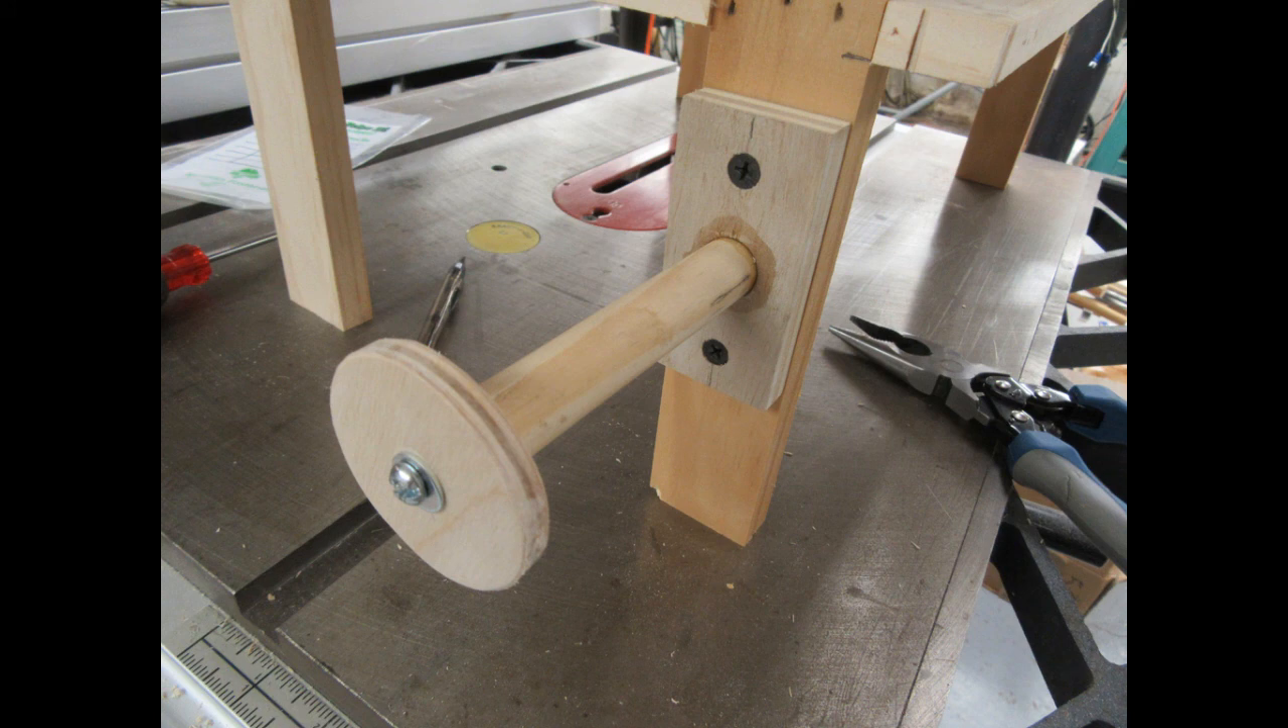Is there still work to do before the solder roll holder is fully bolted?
No.